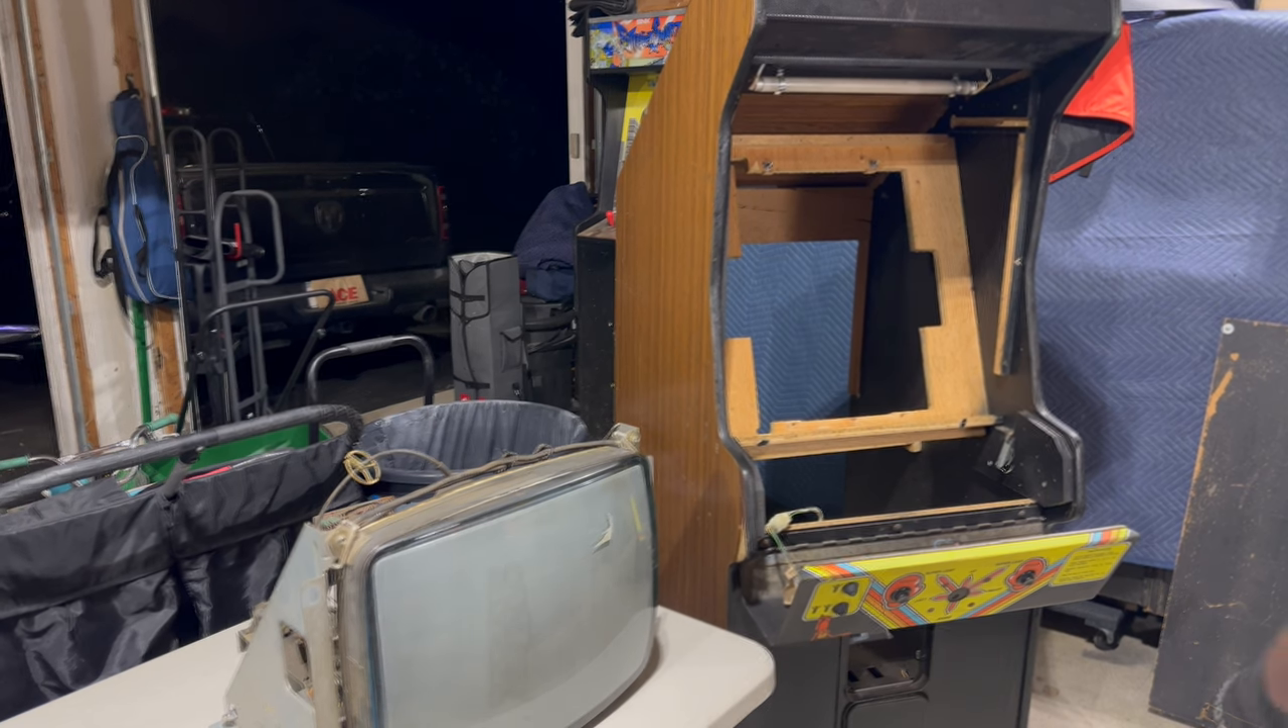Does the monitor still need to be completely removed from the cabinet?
No.